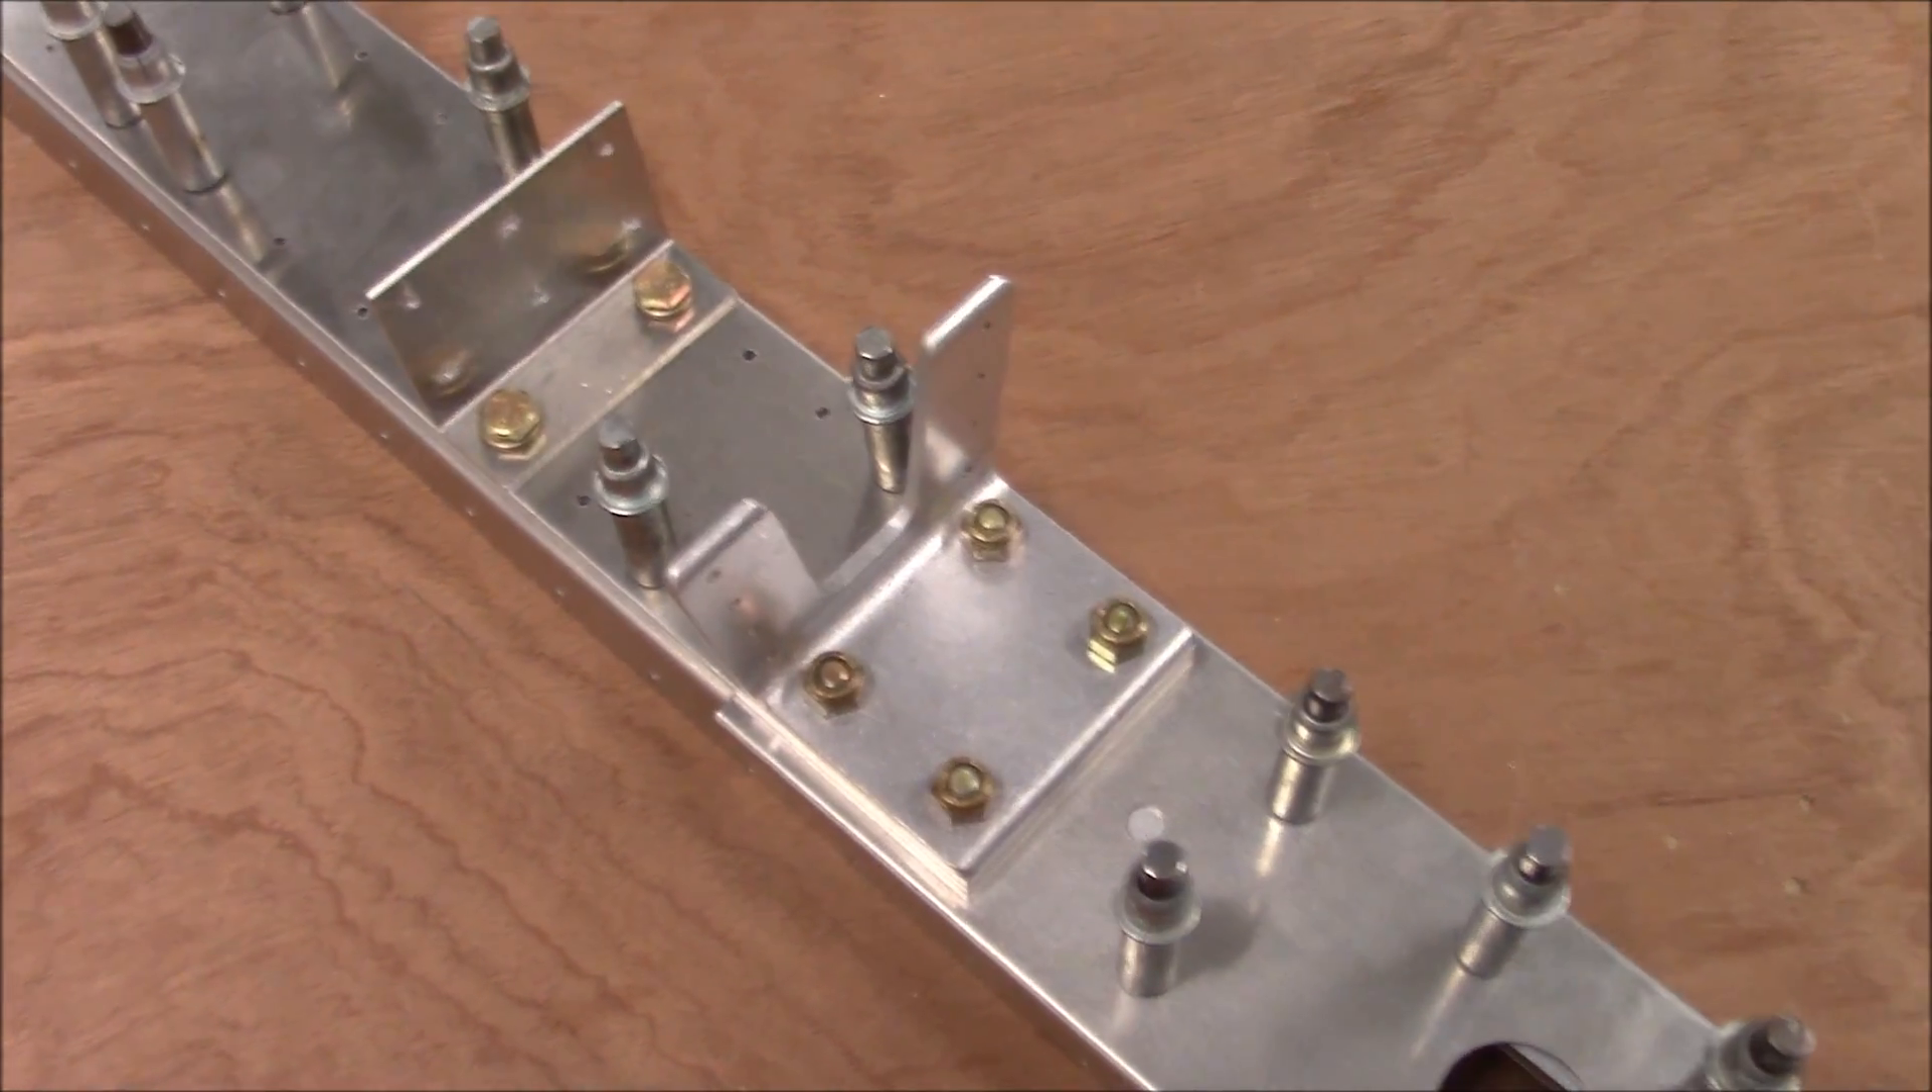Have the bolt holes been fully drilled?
Yes.